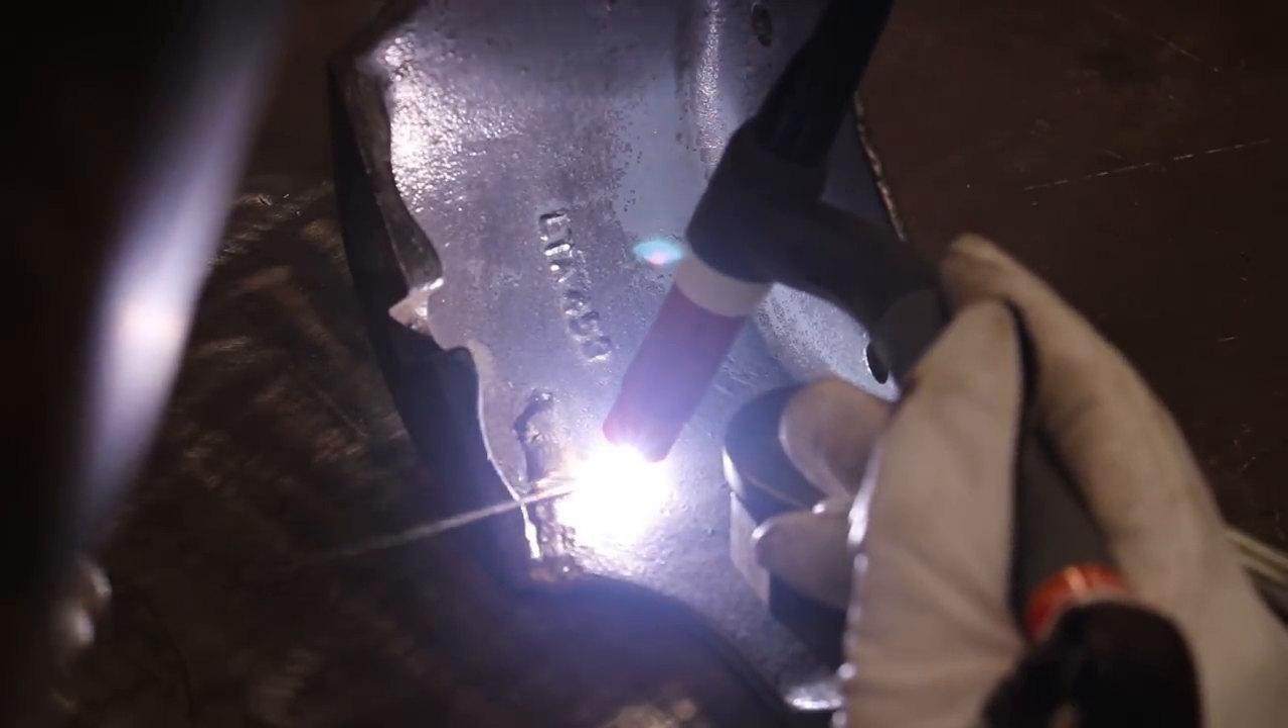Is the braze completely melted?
No.